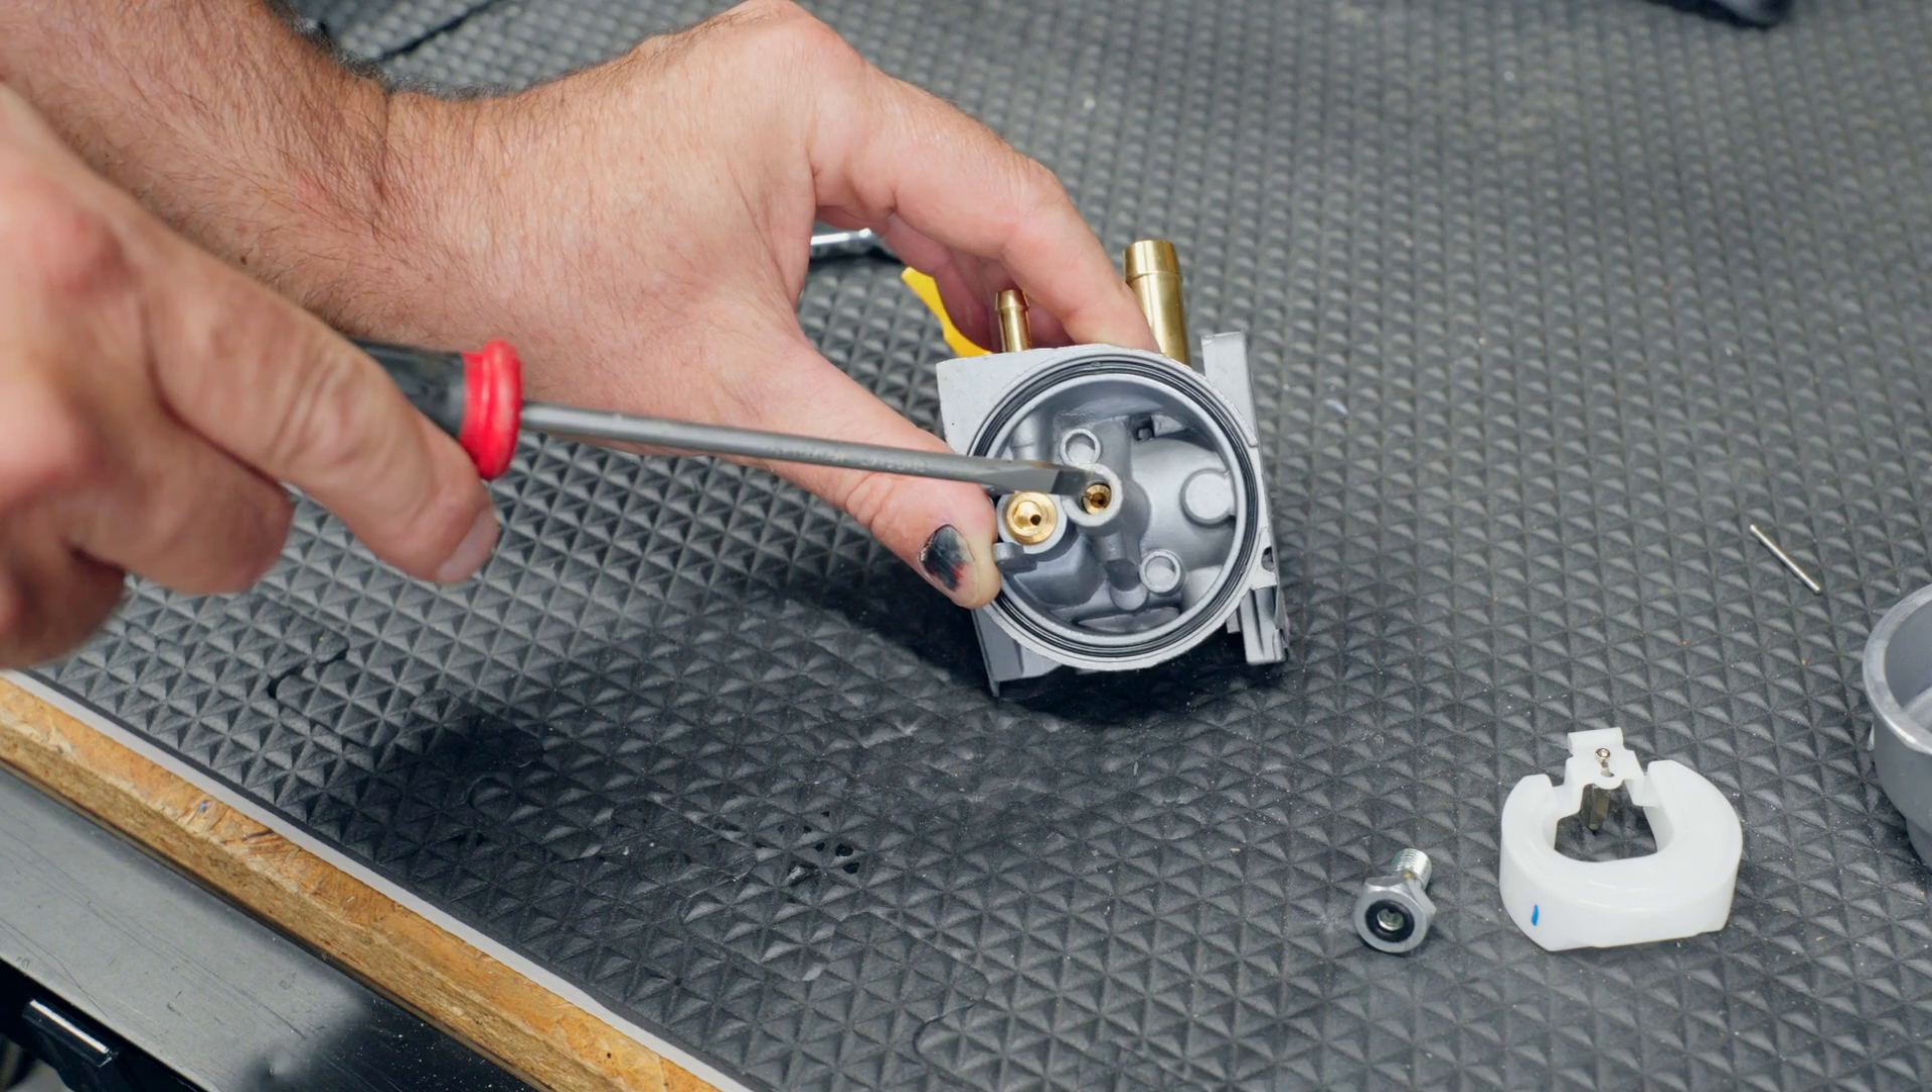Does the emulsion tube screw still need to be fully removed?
Yes.